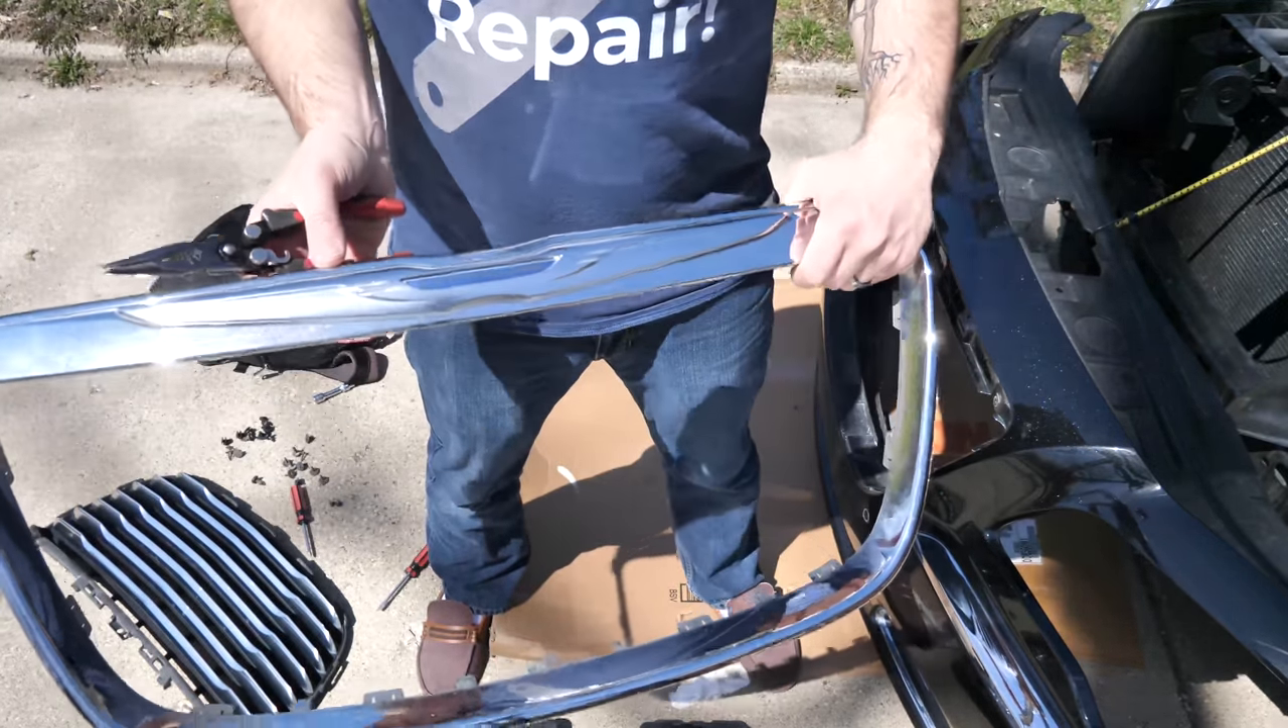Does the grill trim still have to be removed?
No.